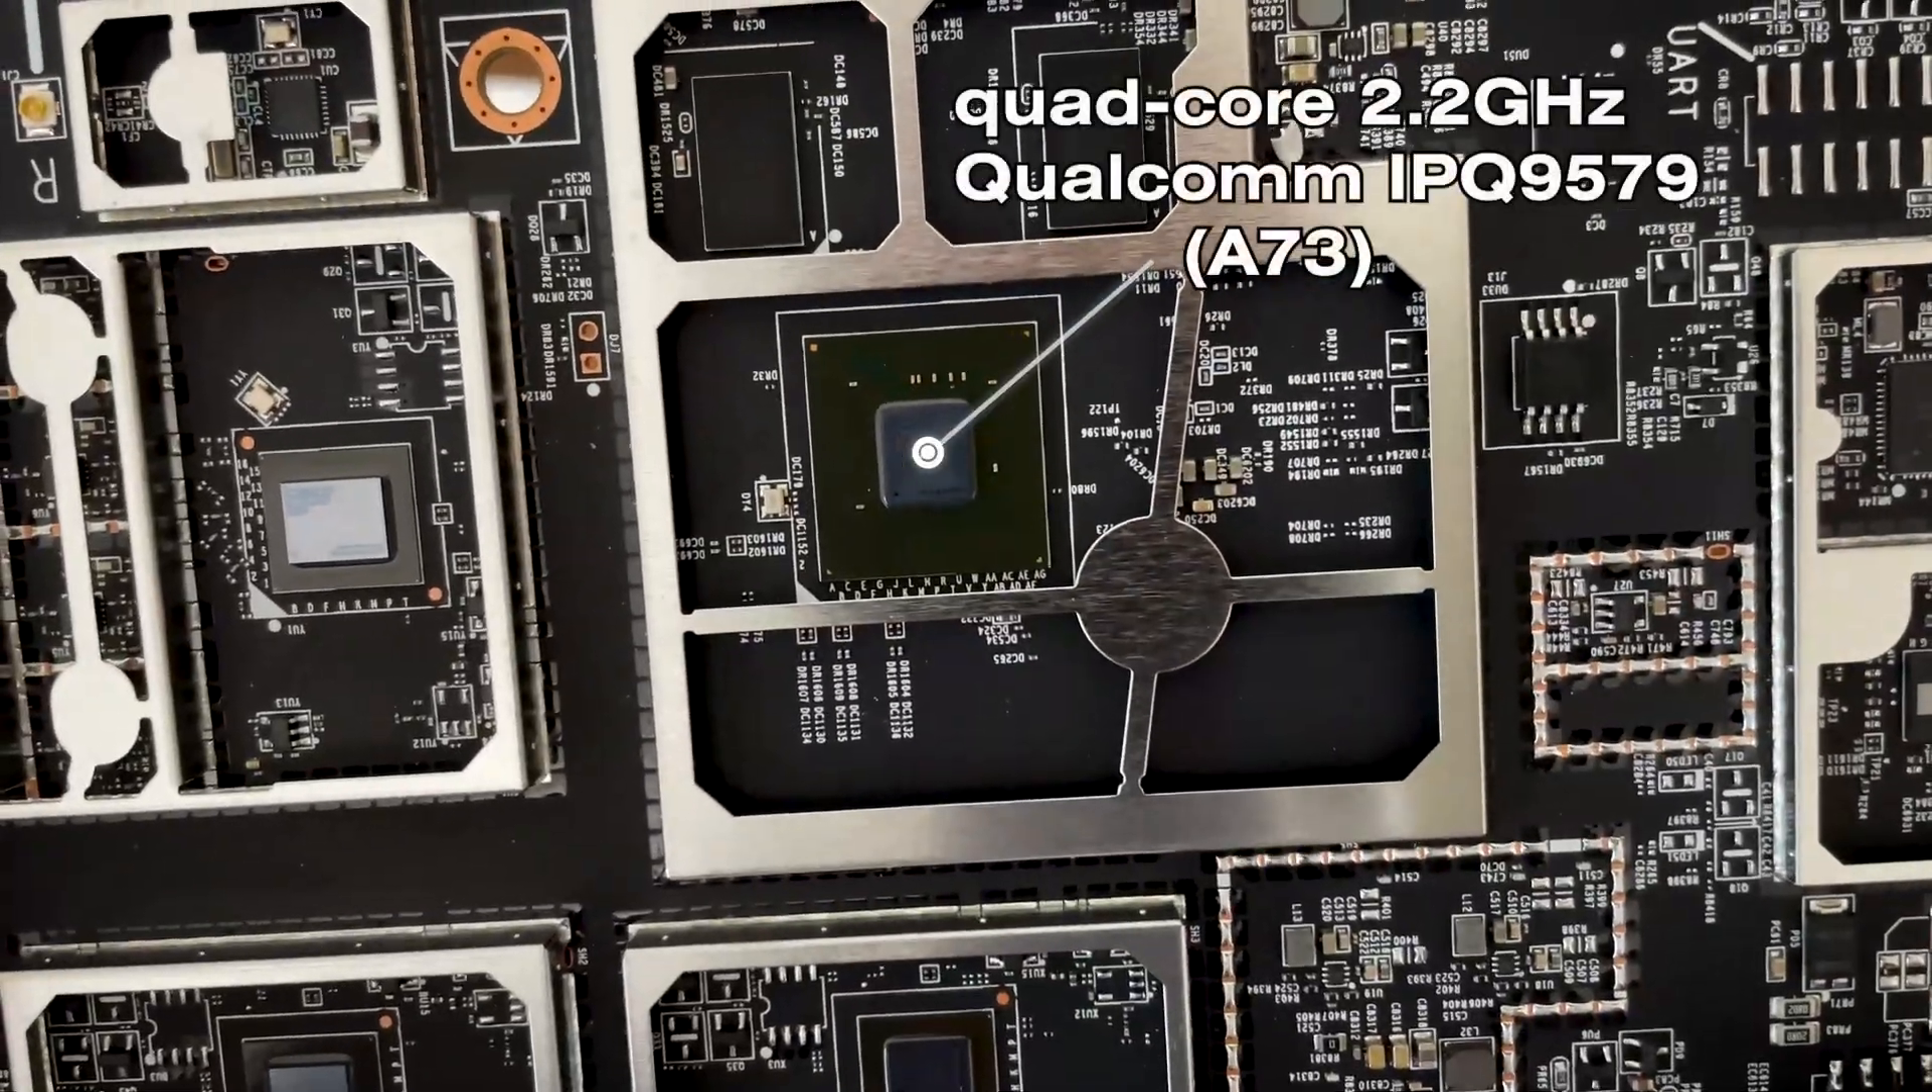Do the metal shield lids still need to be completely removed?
No.